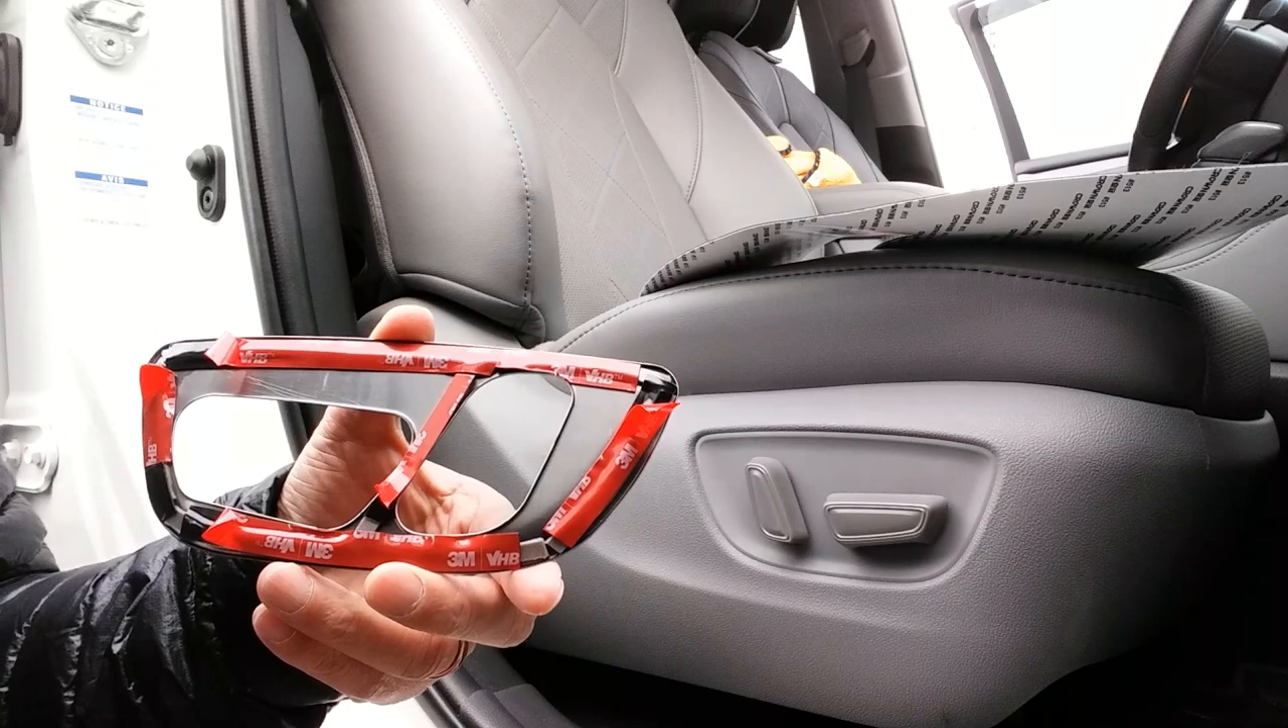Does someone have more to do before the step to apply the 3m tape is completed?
No.